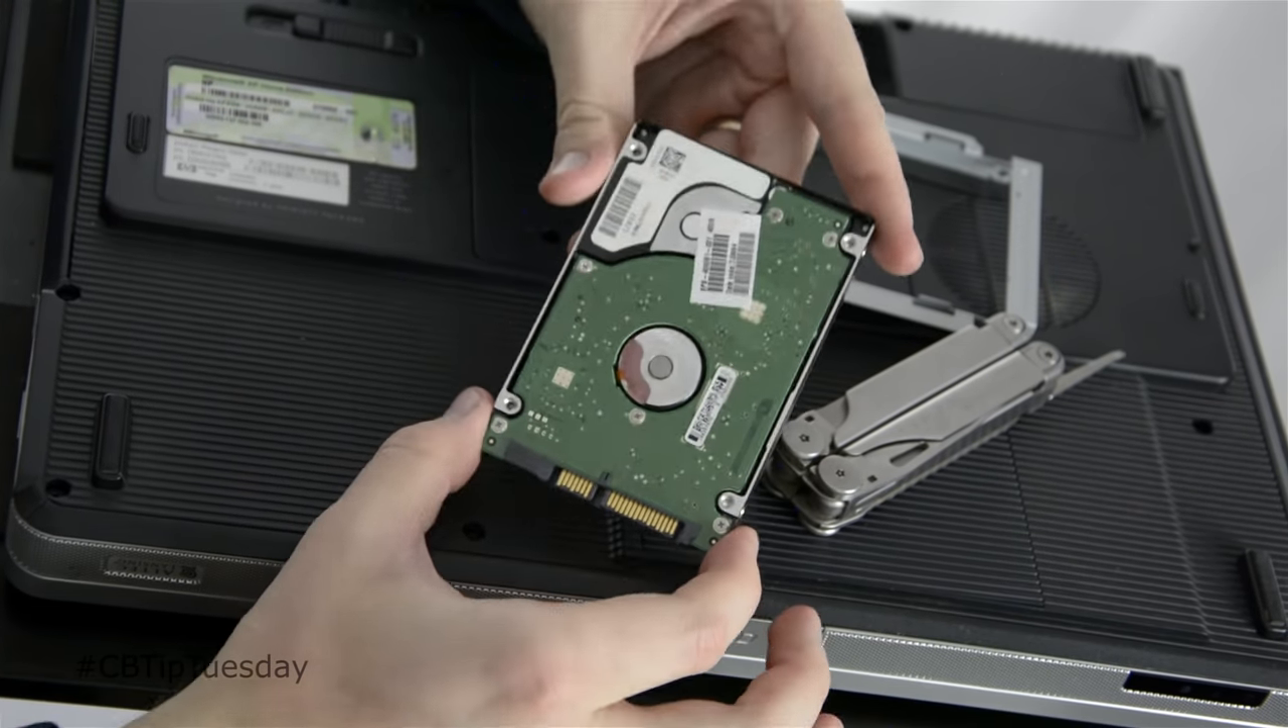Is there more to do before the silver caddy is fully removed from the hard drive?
No.